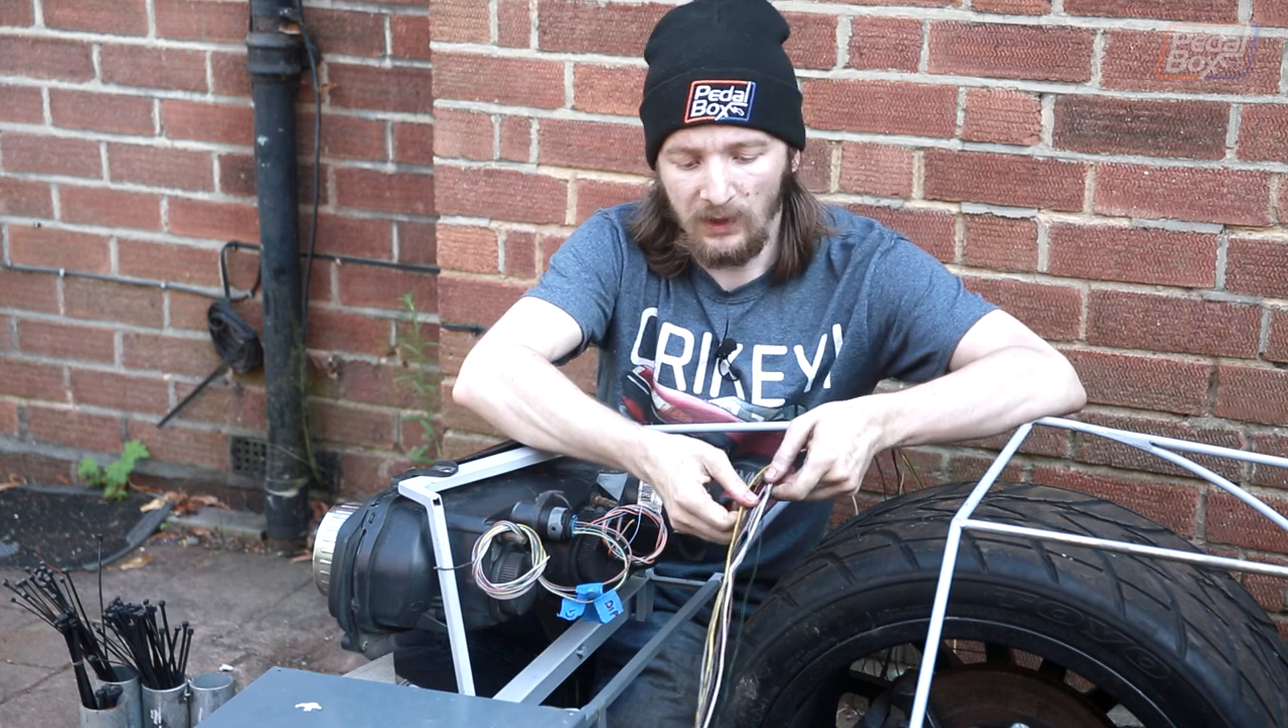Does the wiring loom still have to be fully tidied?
Yes.